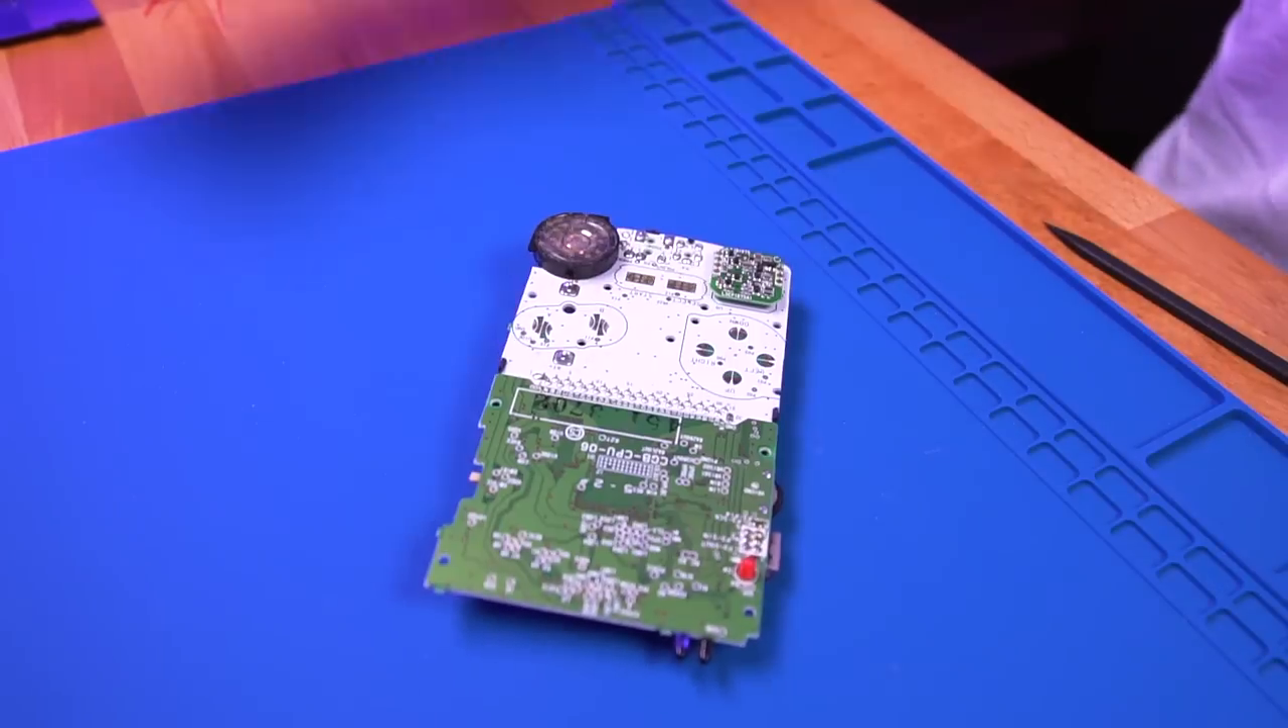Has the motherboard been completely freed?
Yes.